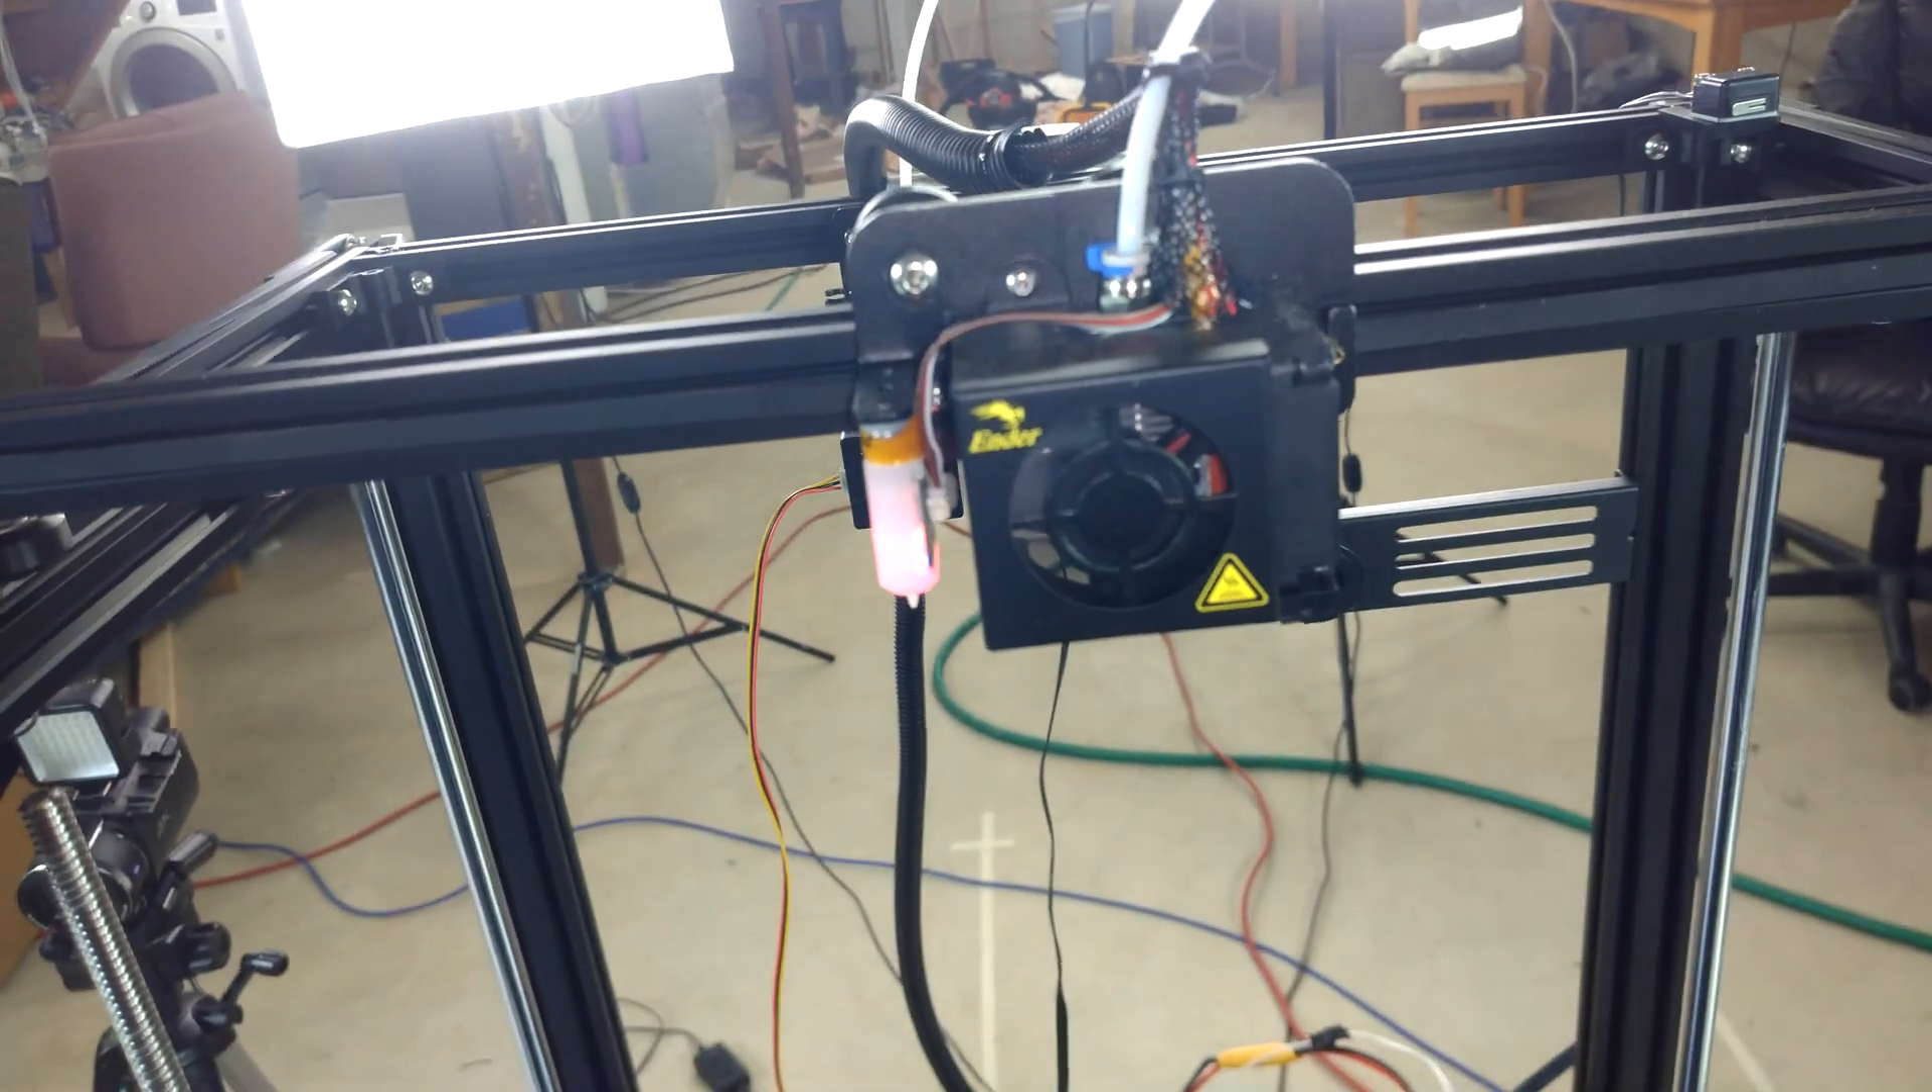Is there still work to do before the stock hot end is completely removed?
Yes.